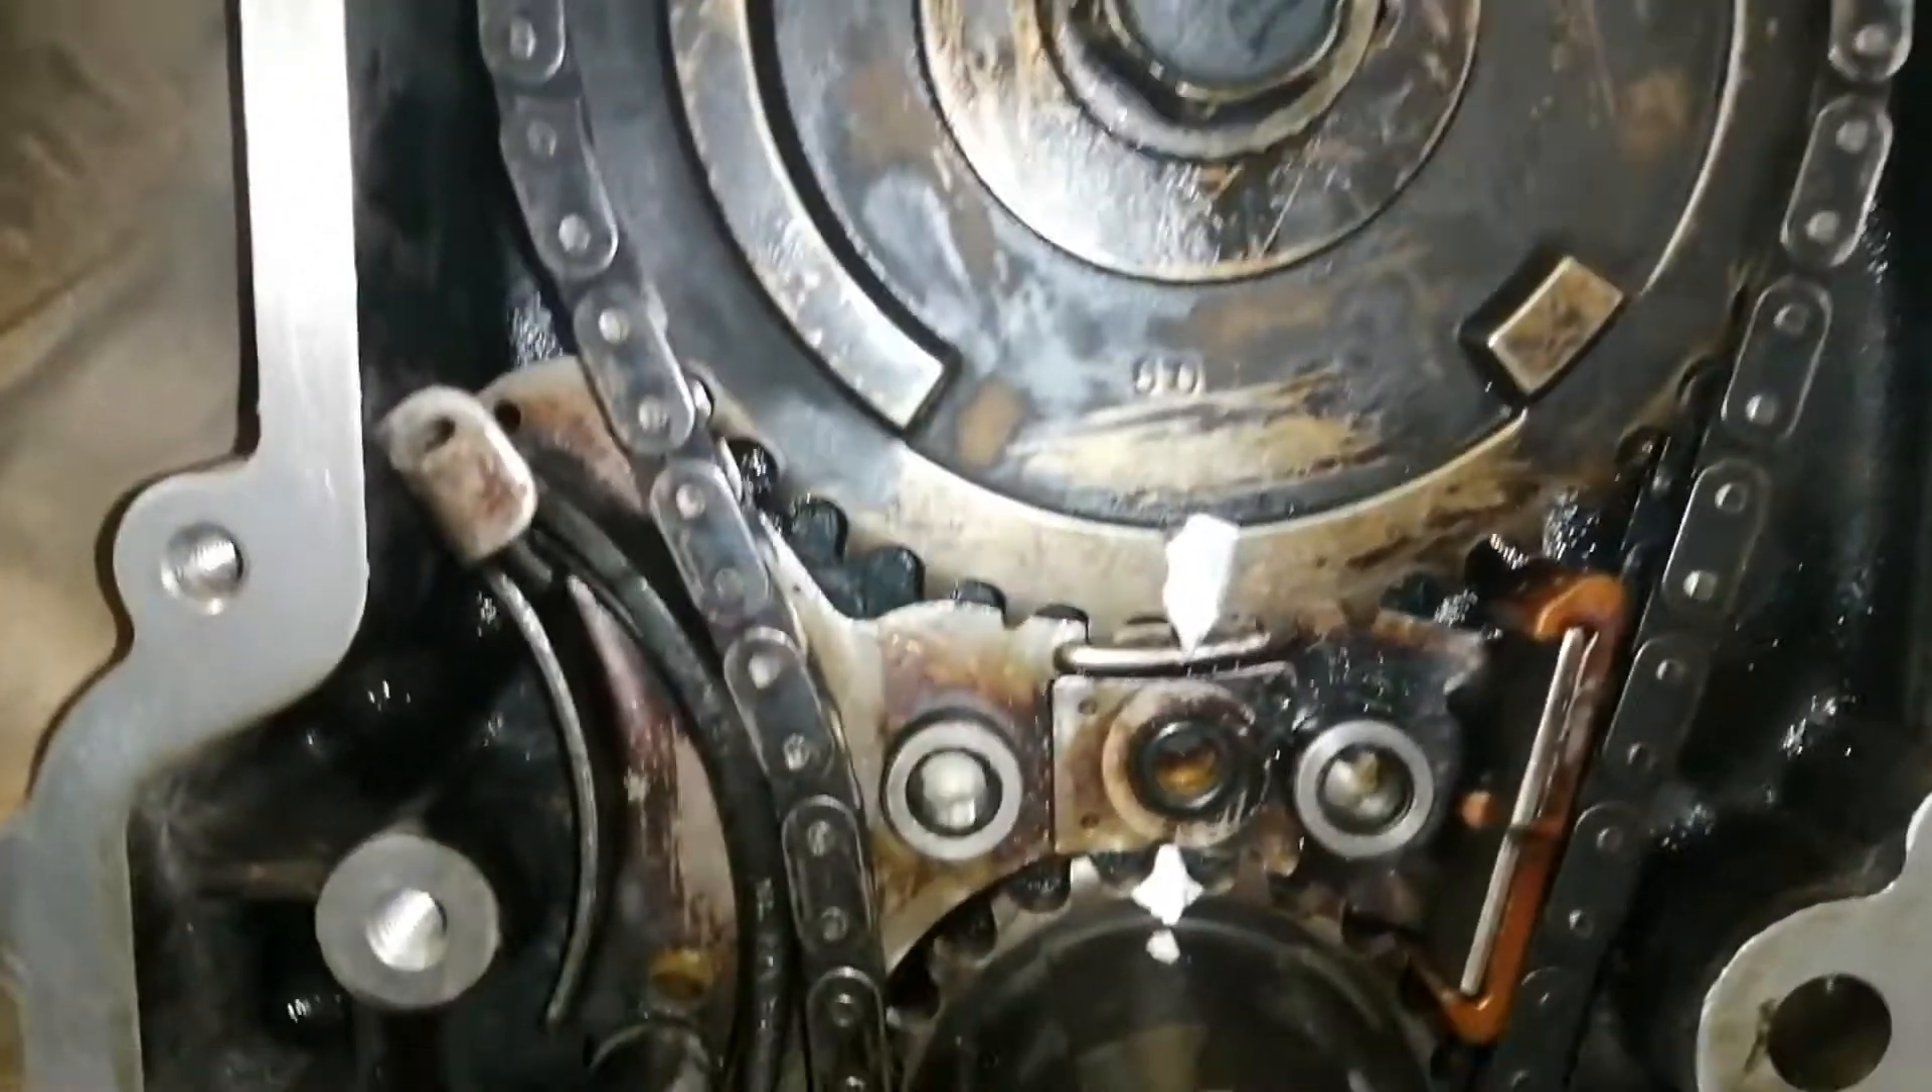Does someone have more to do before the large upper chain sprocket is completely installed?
No.